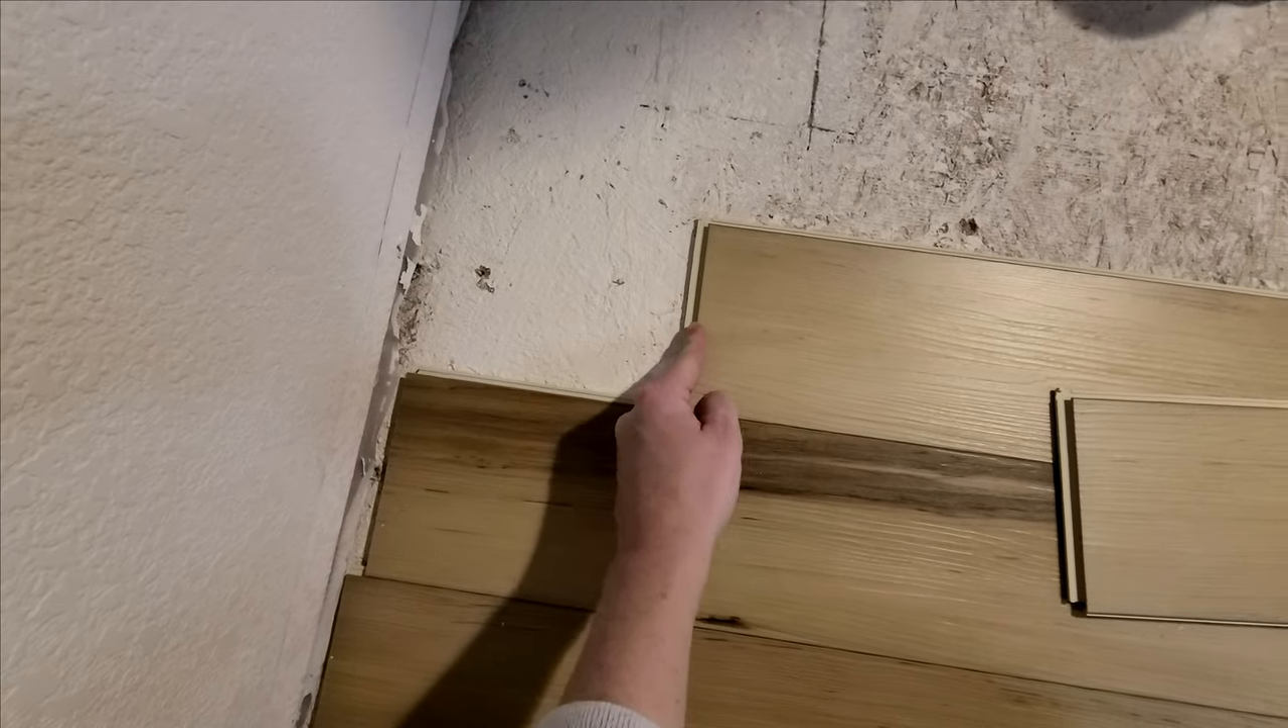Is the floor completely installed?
No.